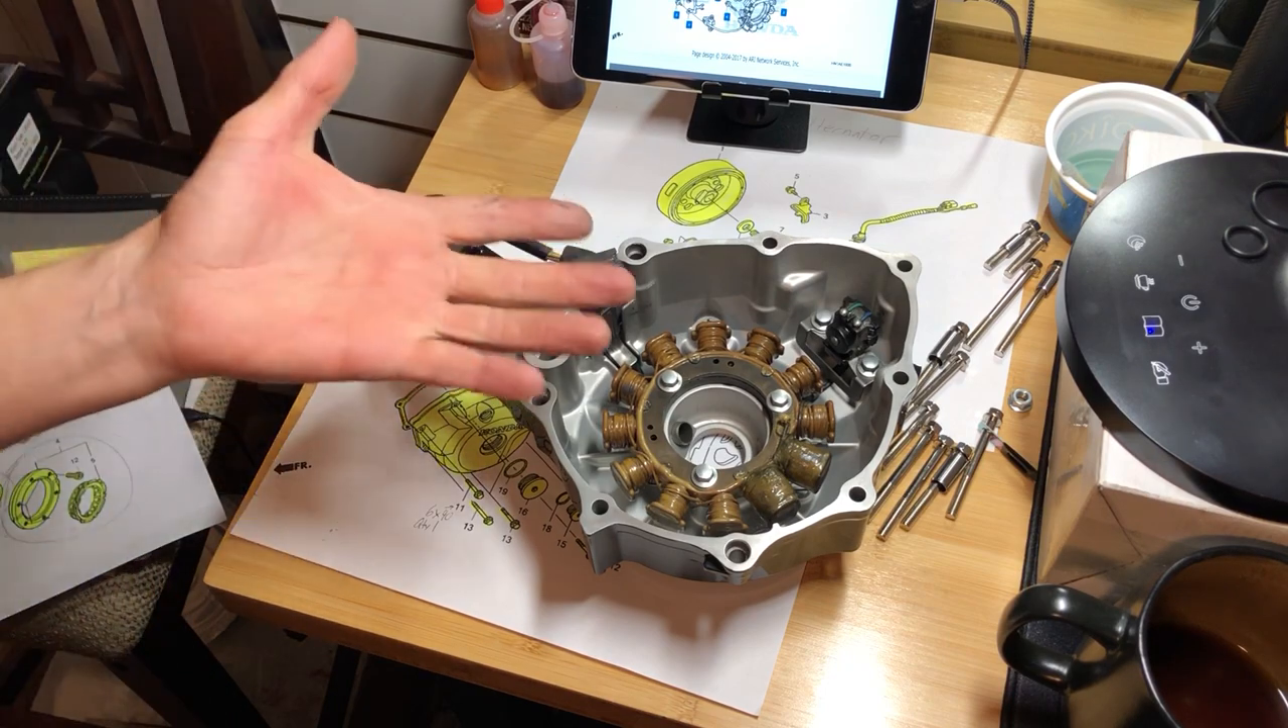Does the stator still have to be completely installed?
No.